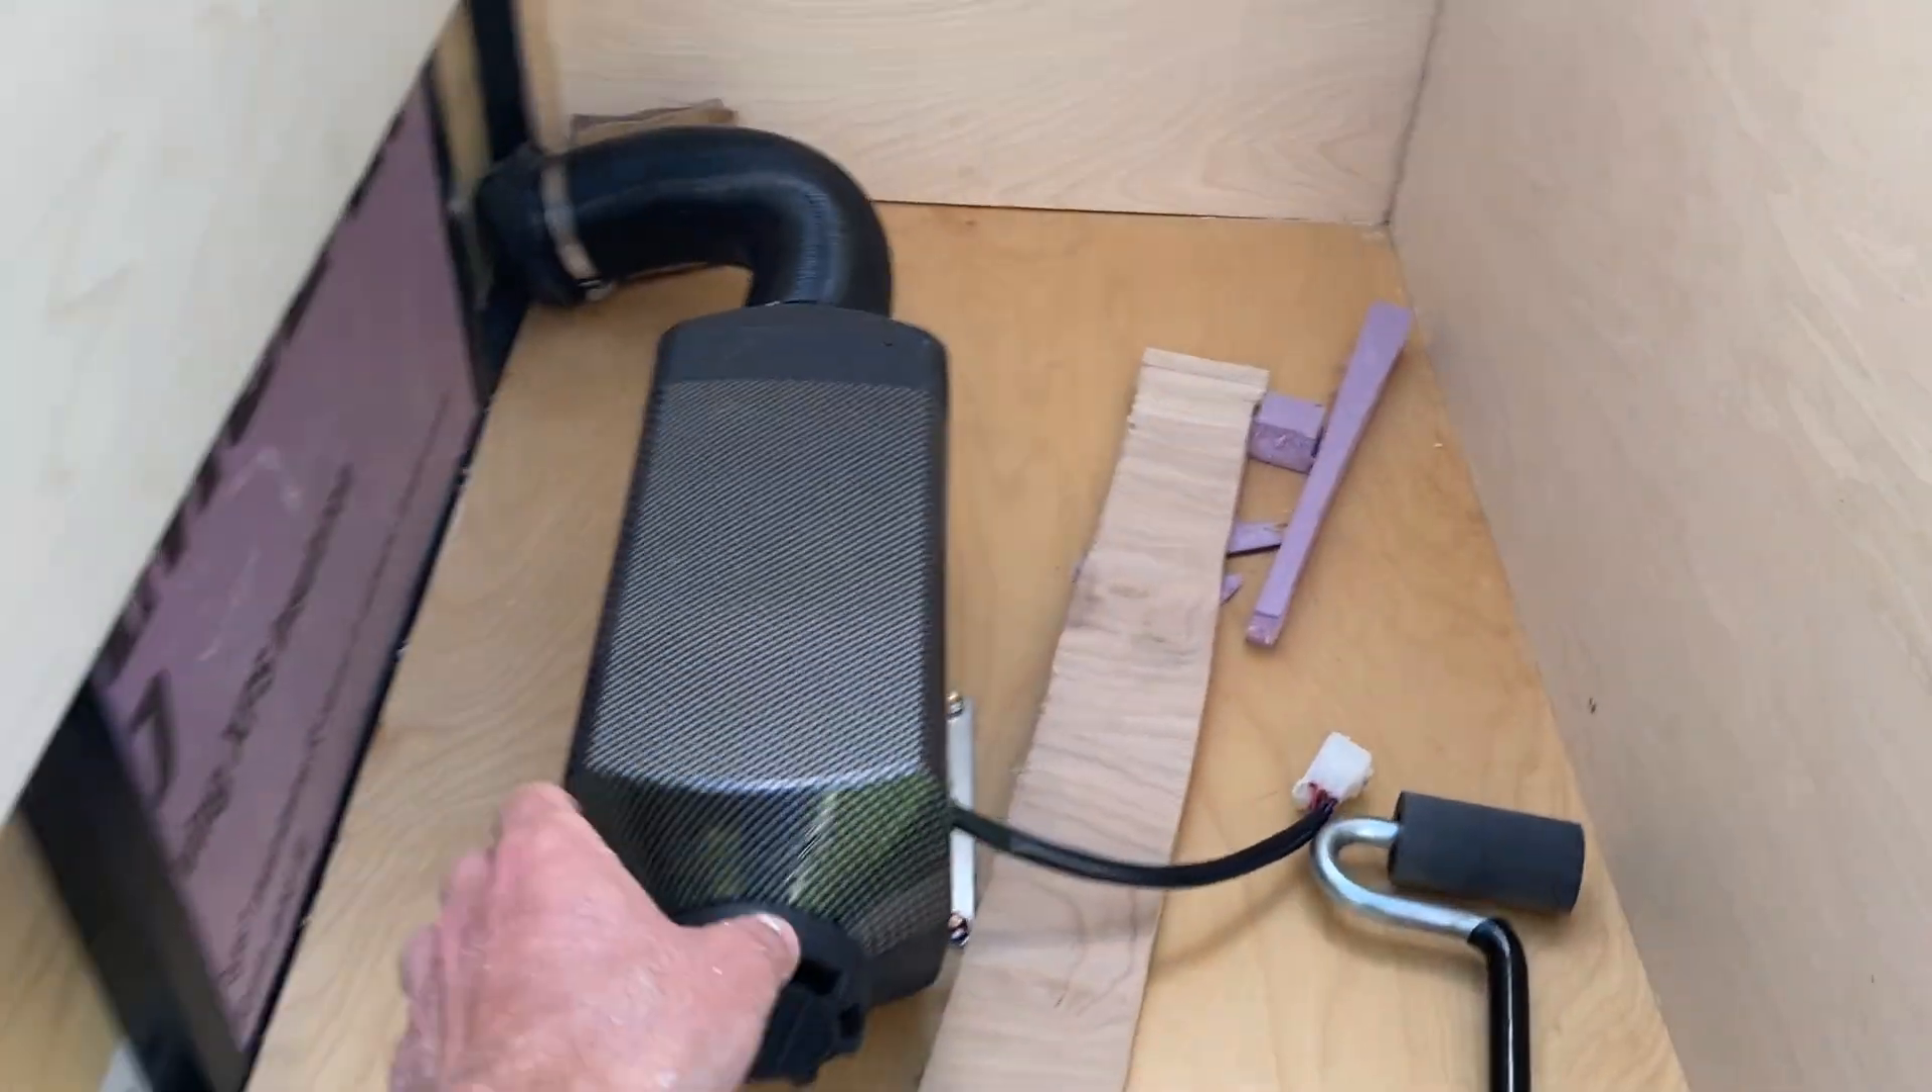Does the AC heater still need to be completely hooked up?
Yes.